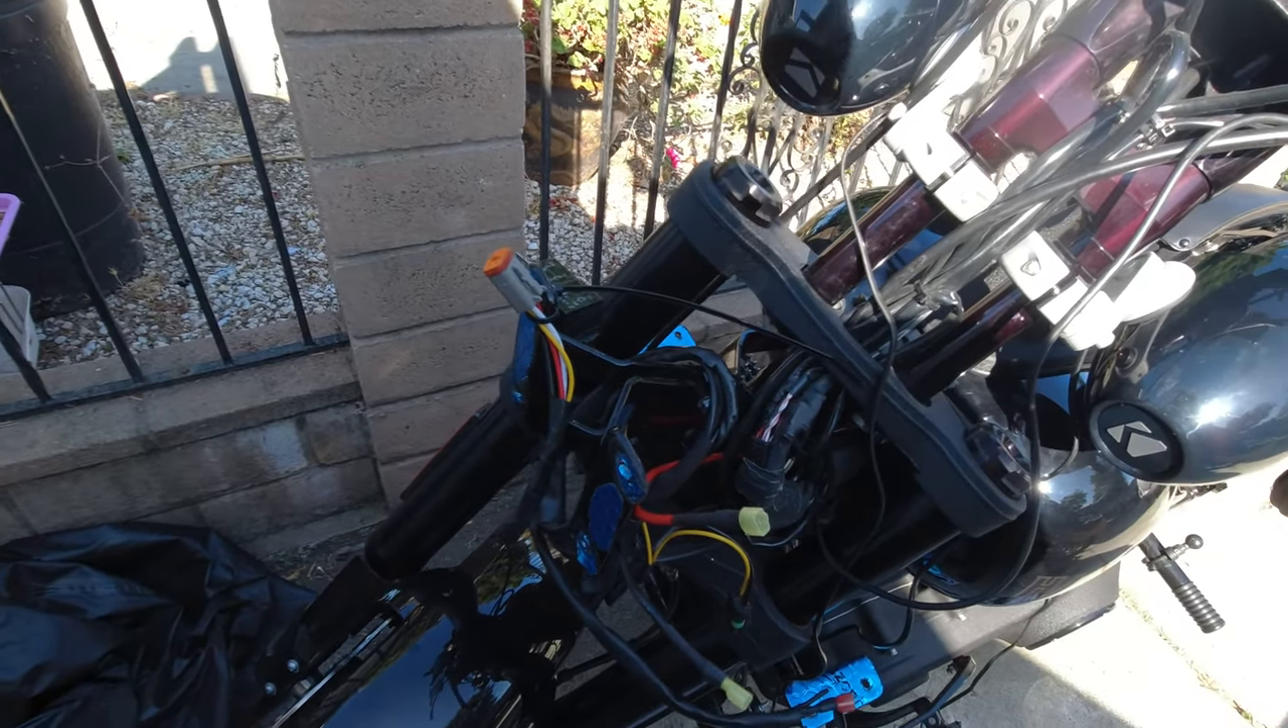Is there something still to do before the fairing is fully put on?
Yes.